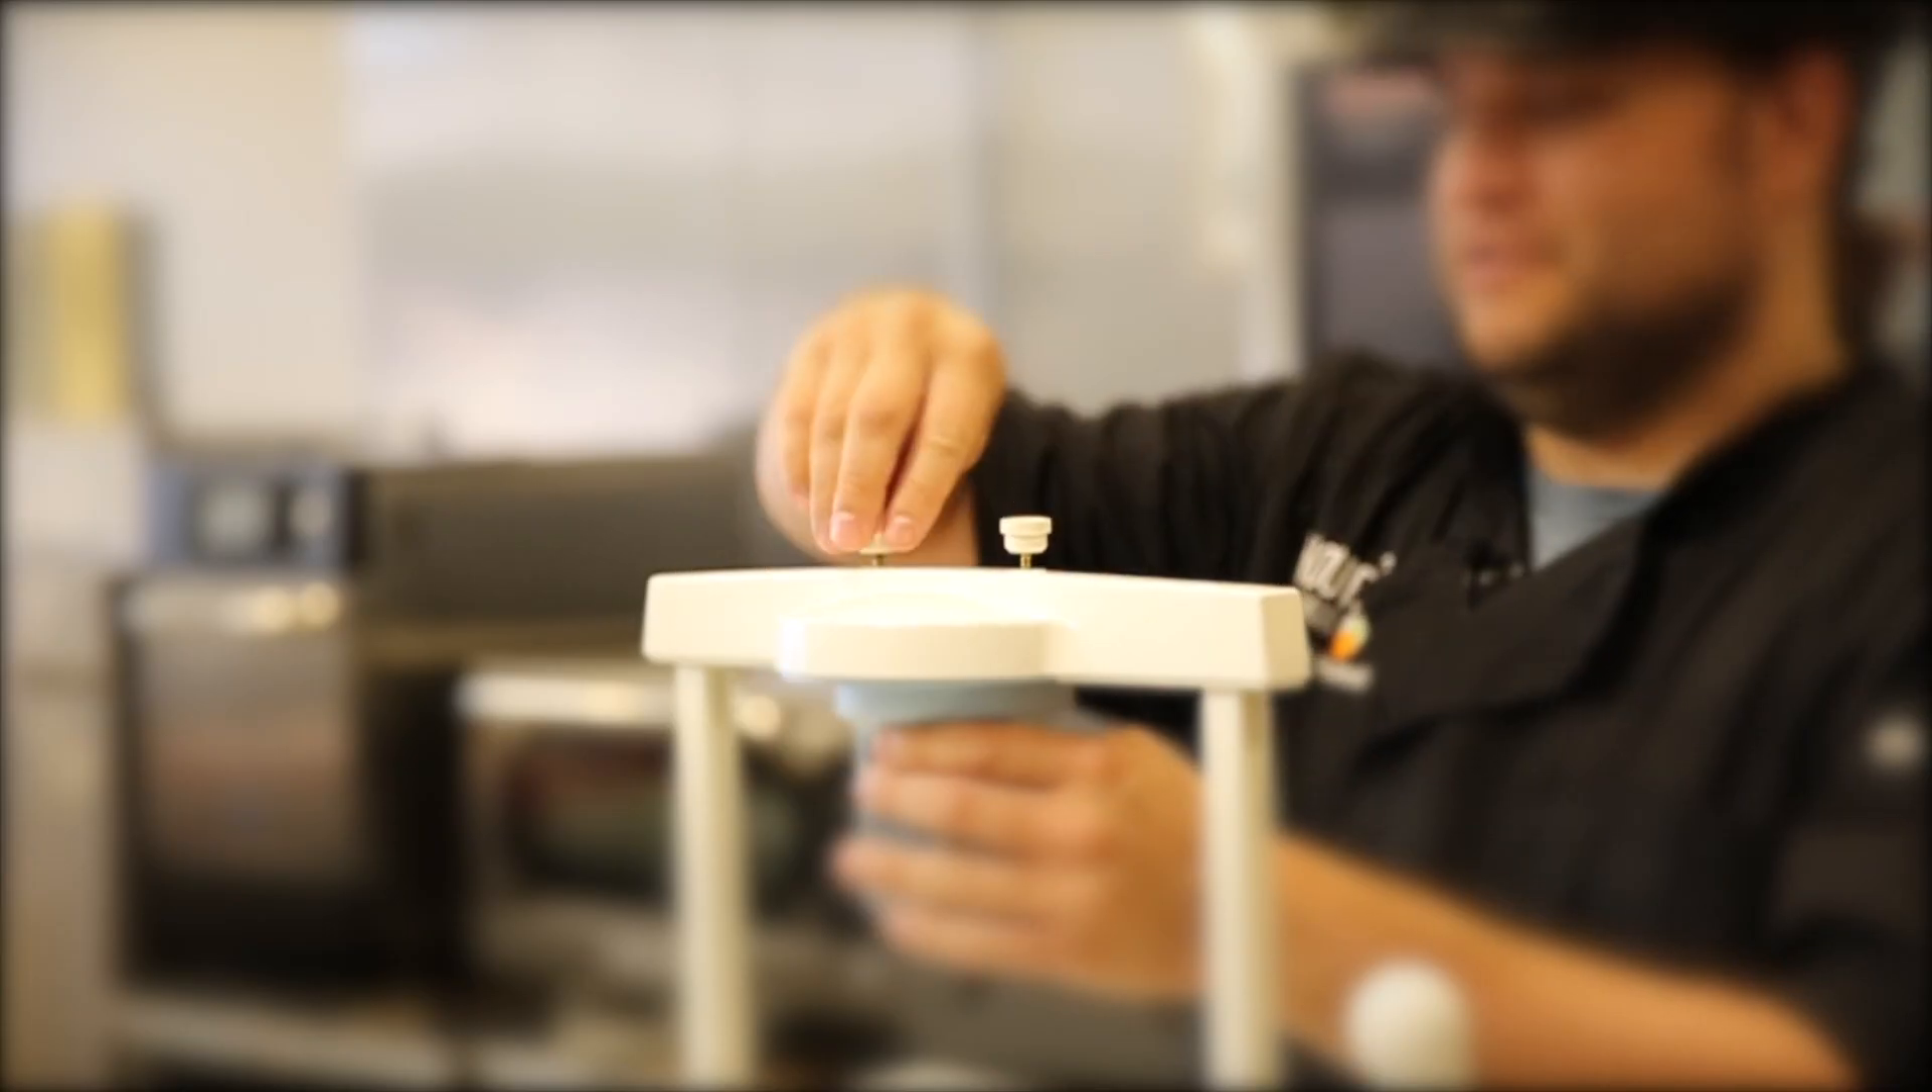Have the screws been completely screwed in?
No.